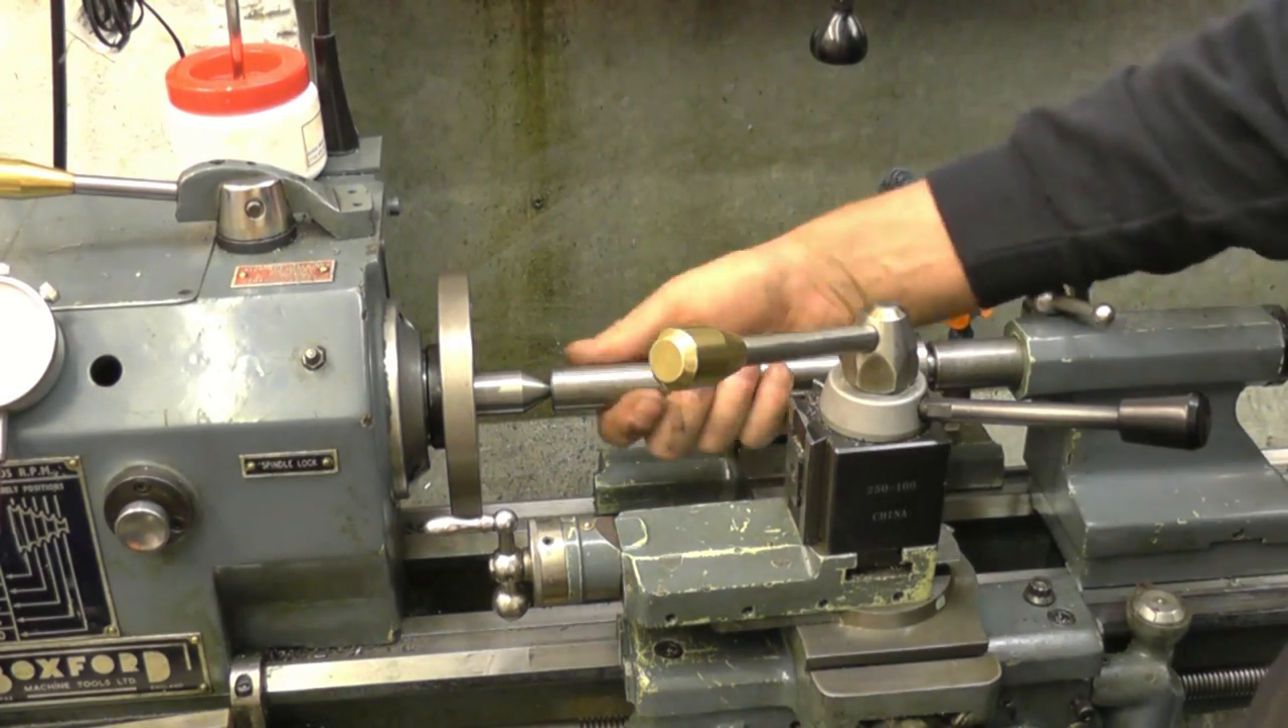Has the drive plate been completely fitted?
Yes.